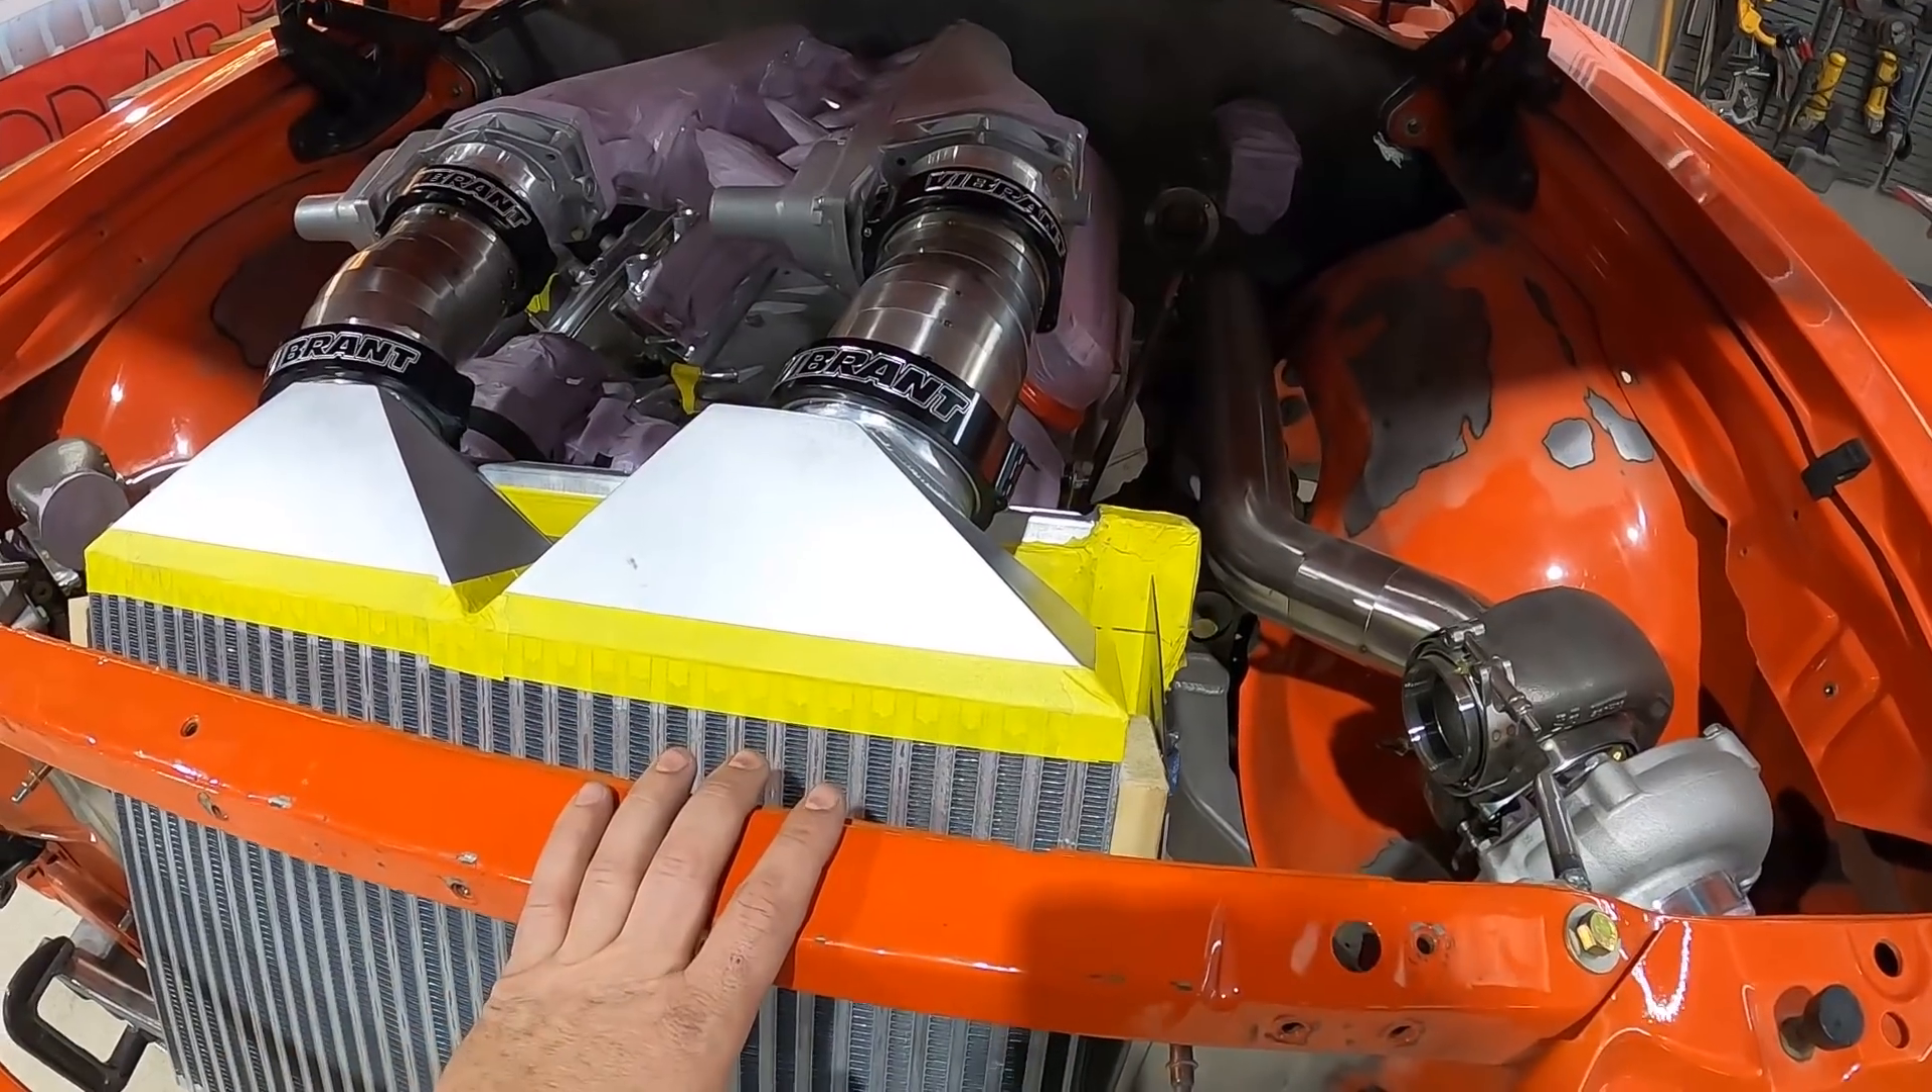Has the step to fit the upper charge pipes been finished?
Yes.